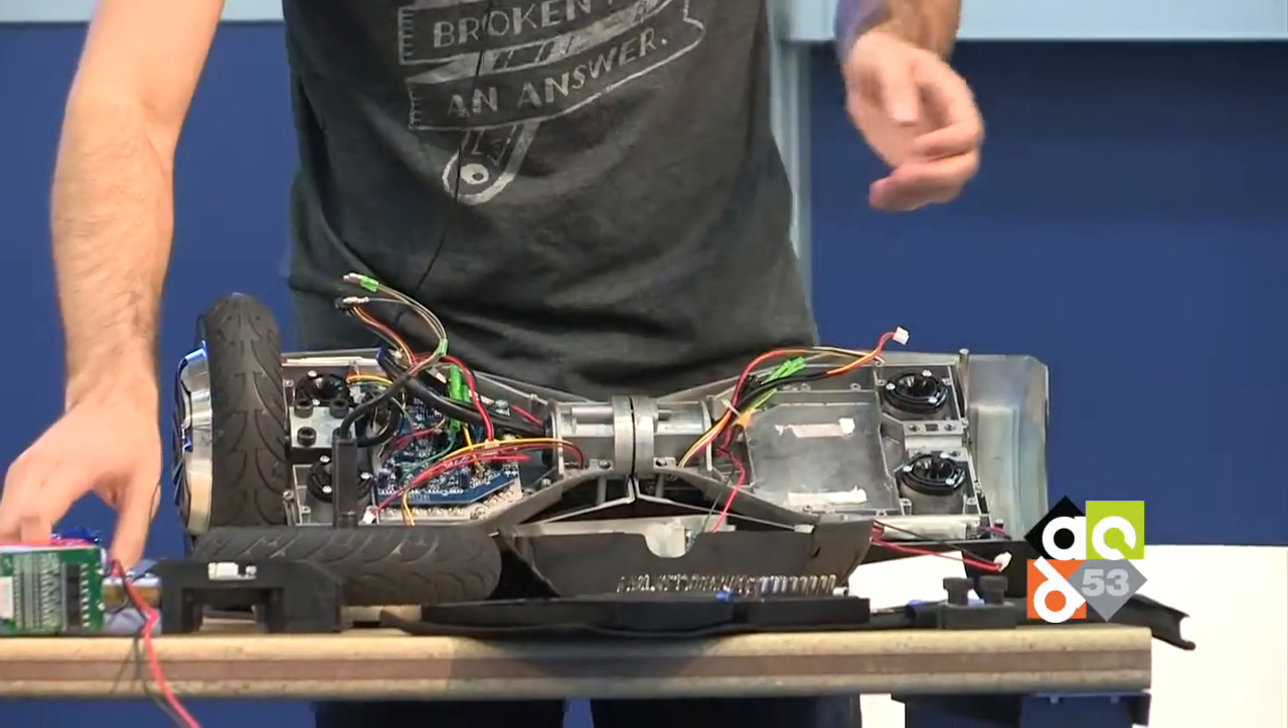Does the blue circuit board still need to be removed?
Yes.